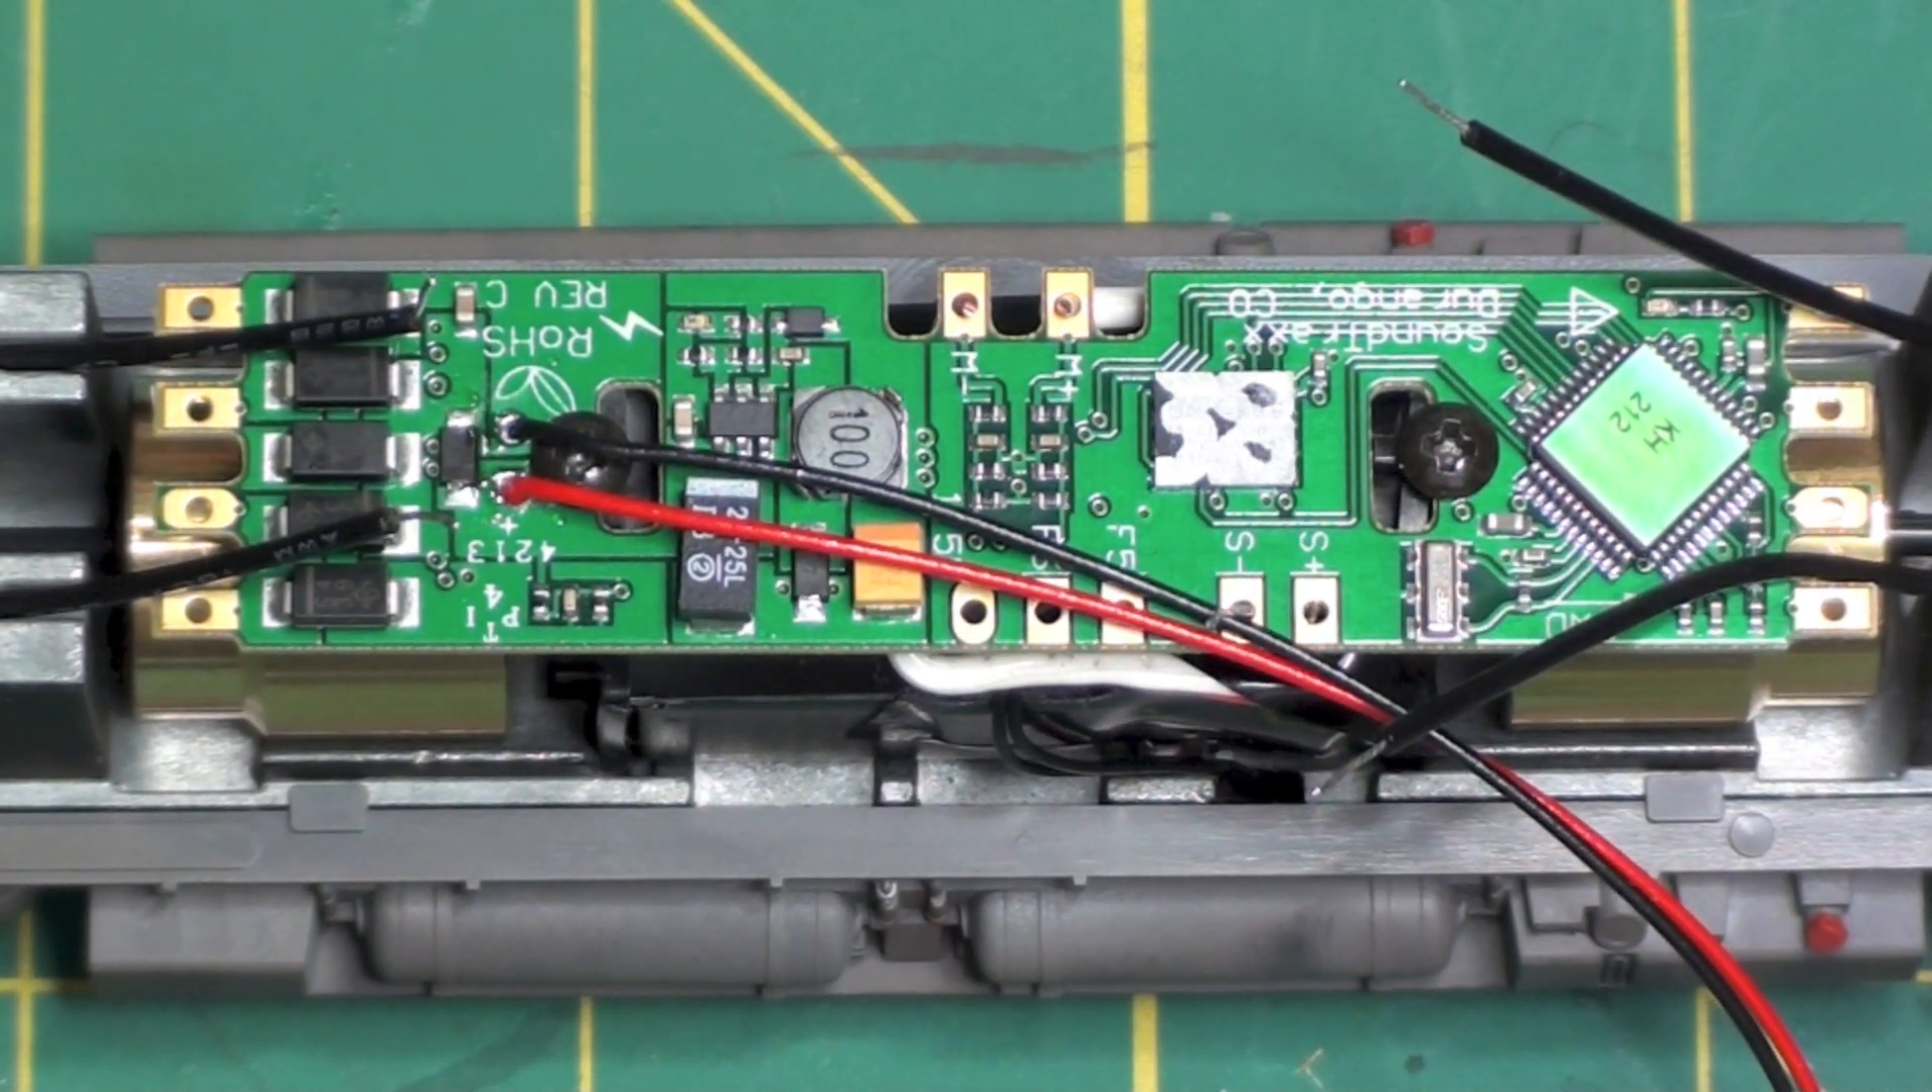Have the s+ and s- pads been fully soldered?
No.